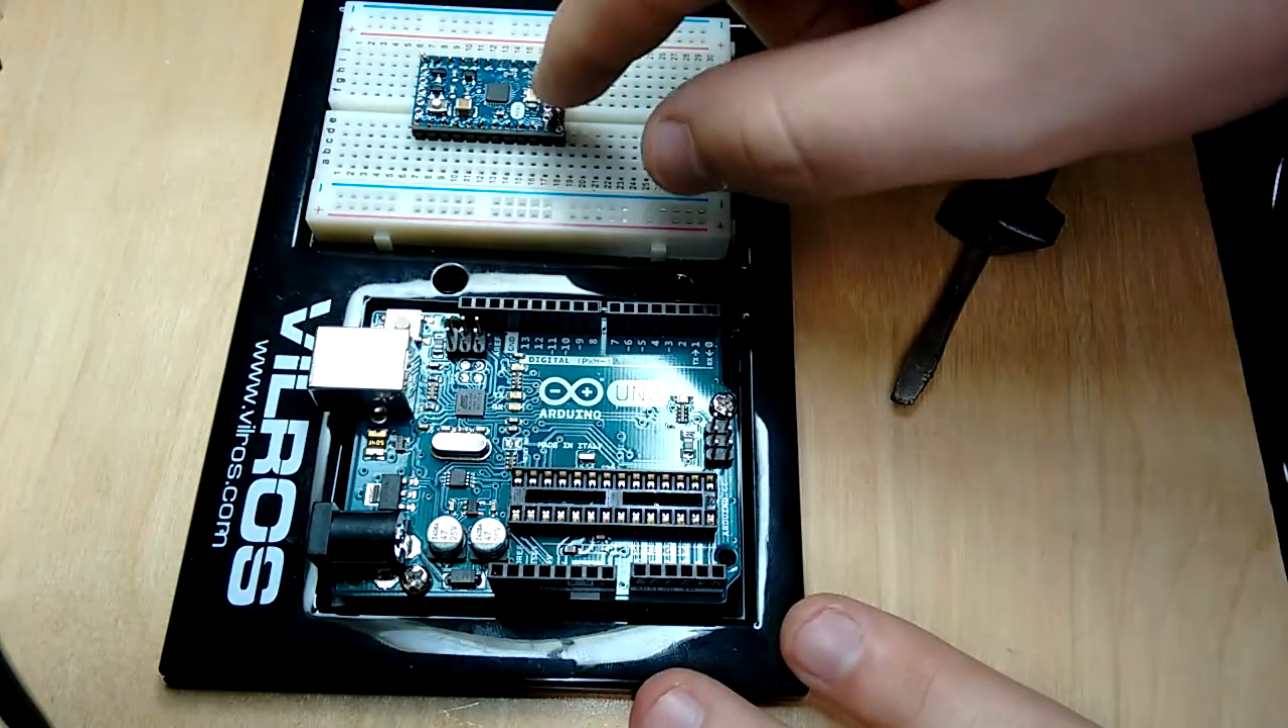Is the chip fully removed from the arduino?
Yes.